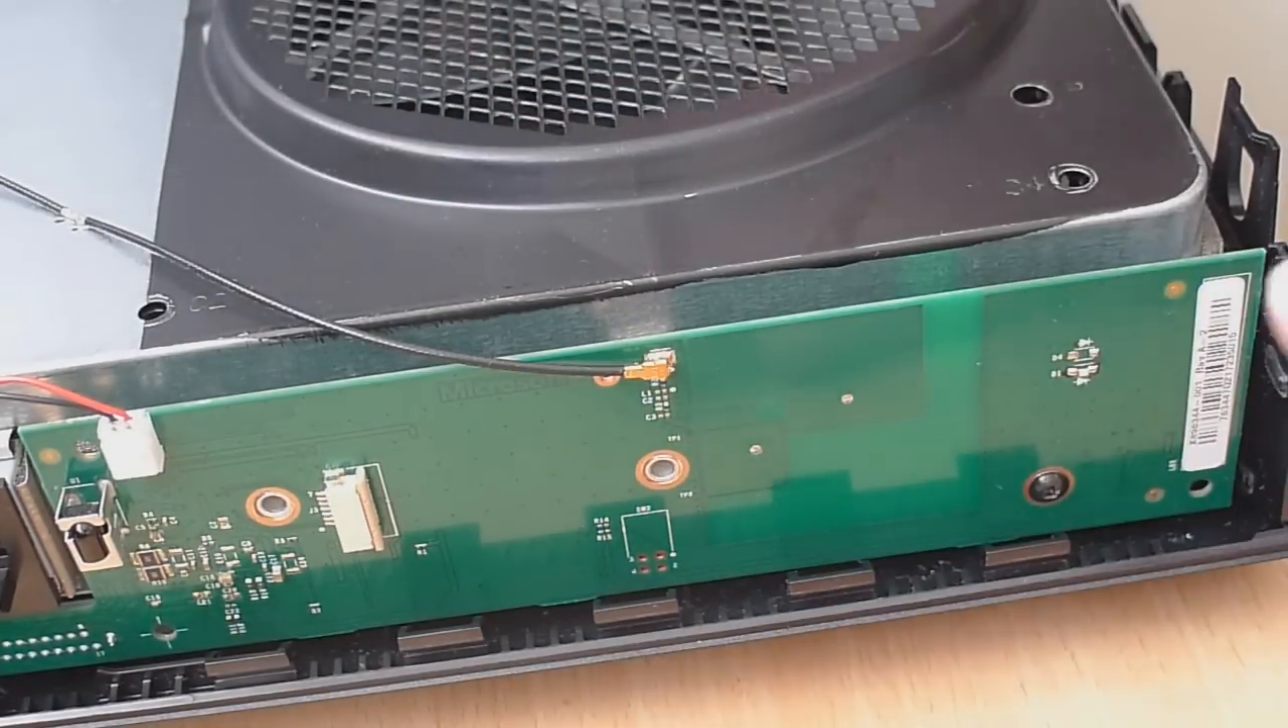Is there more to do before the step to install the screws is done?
Yes.